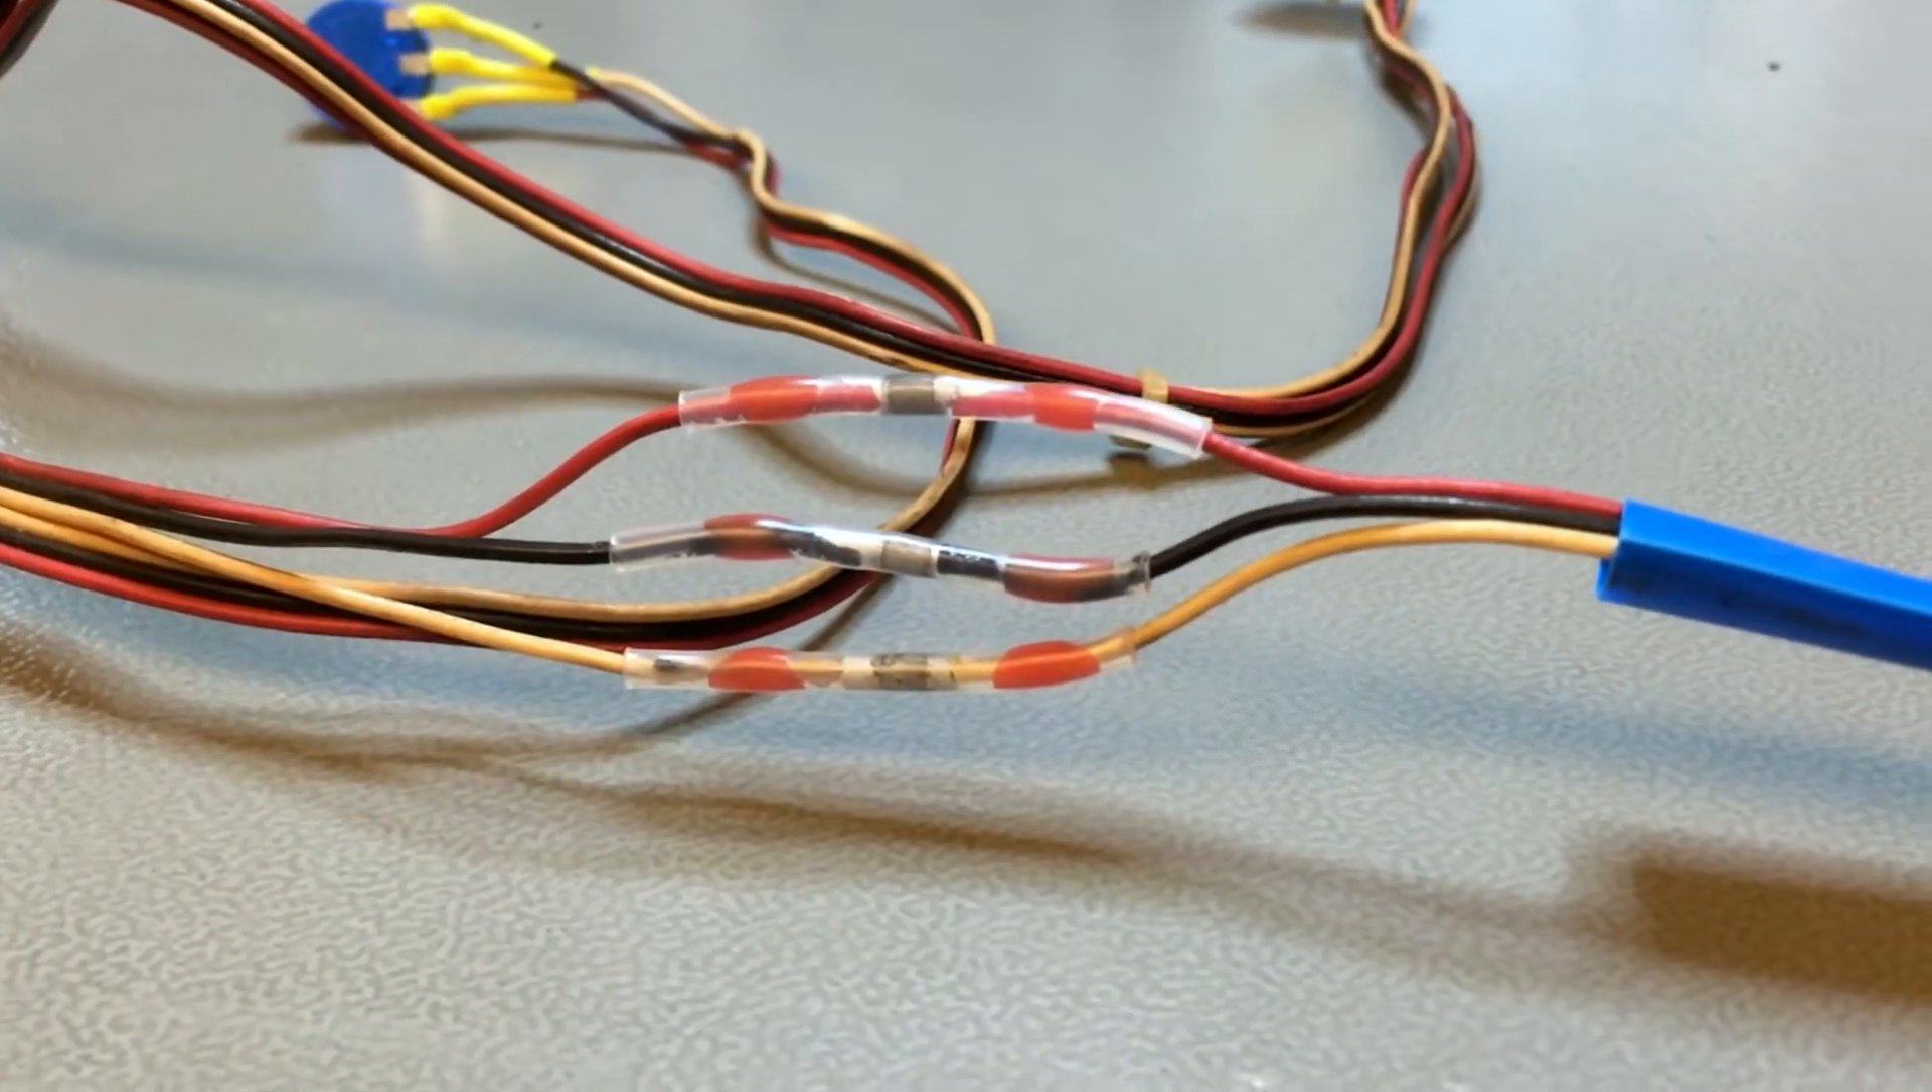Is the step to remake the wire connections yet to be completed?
No.